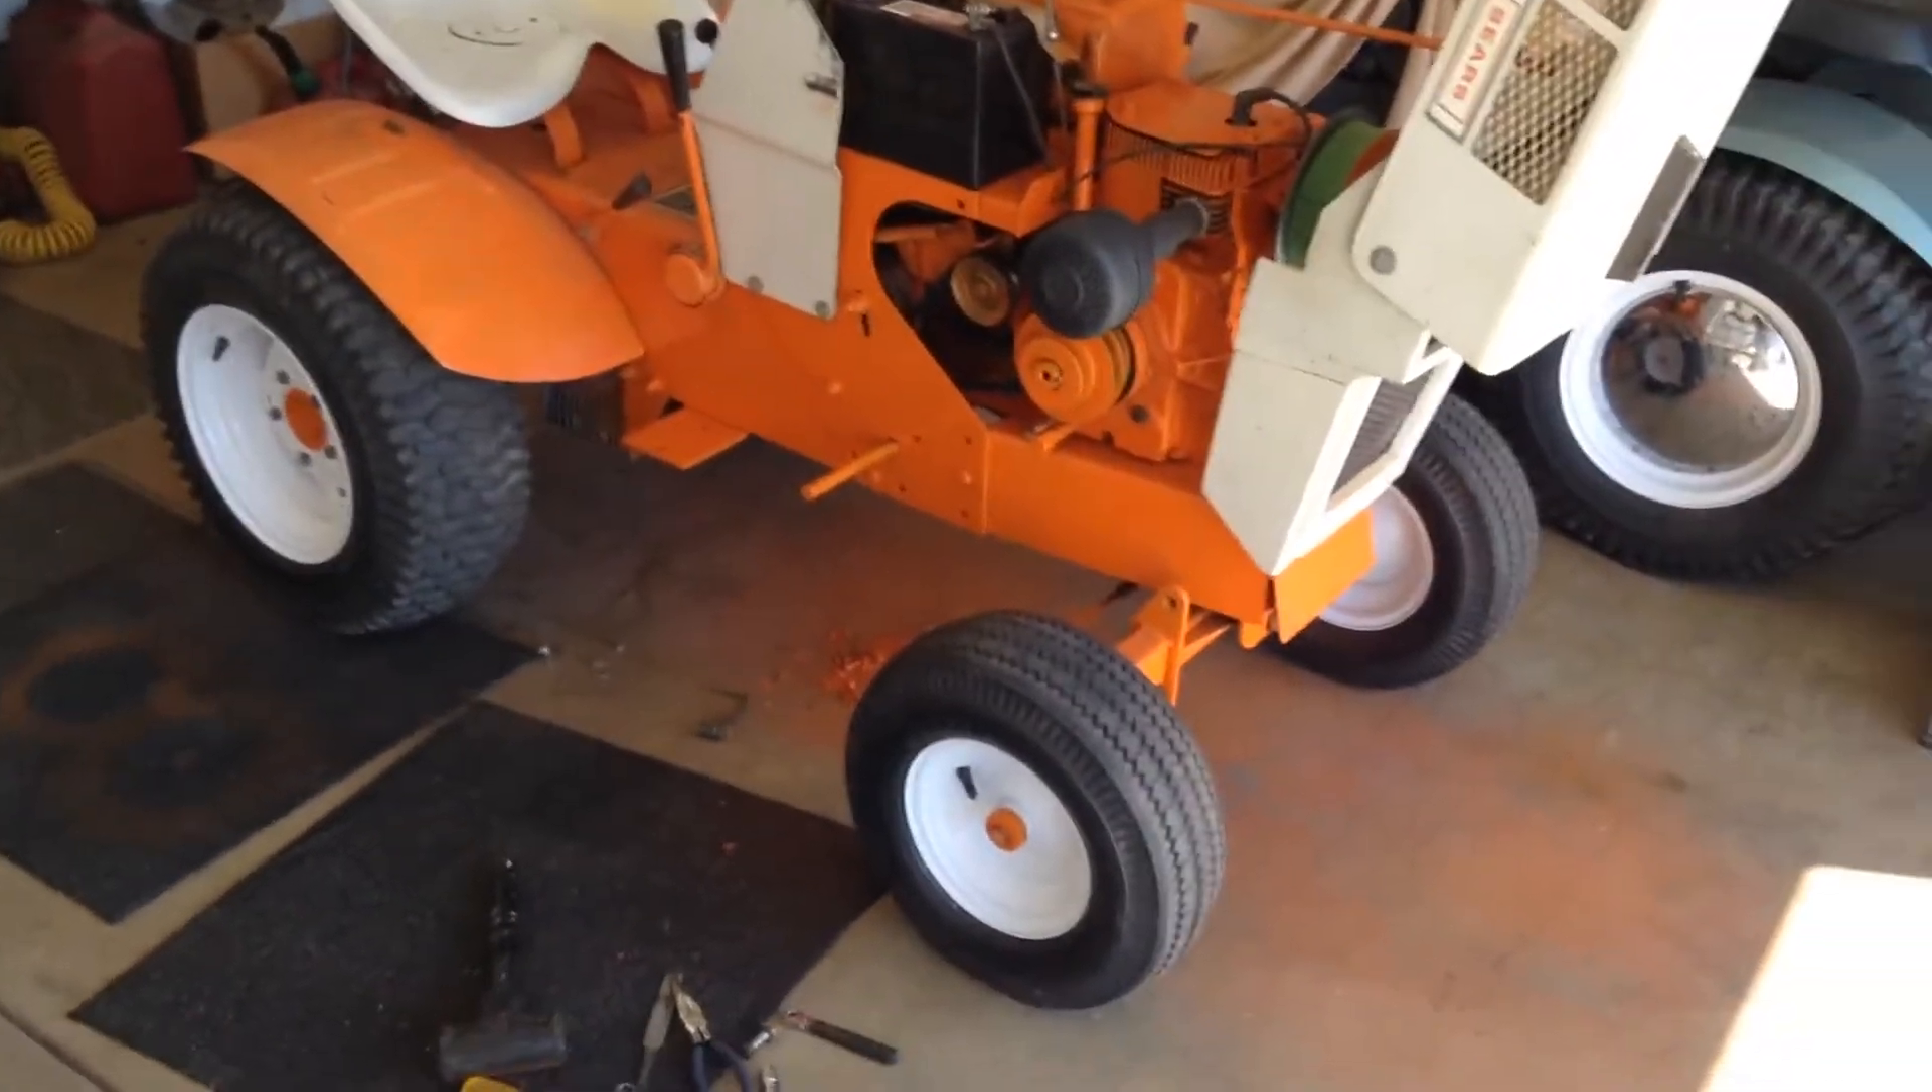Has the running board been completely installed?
No.